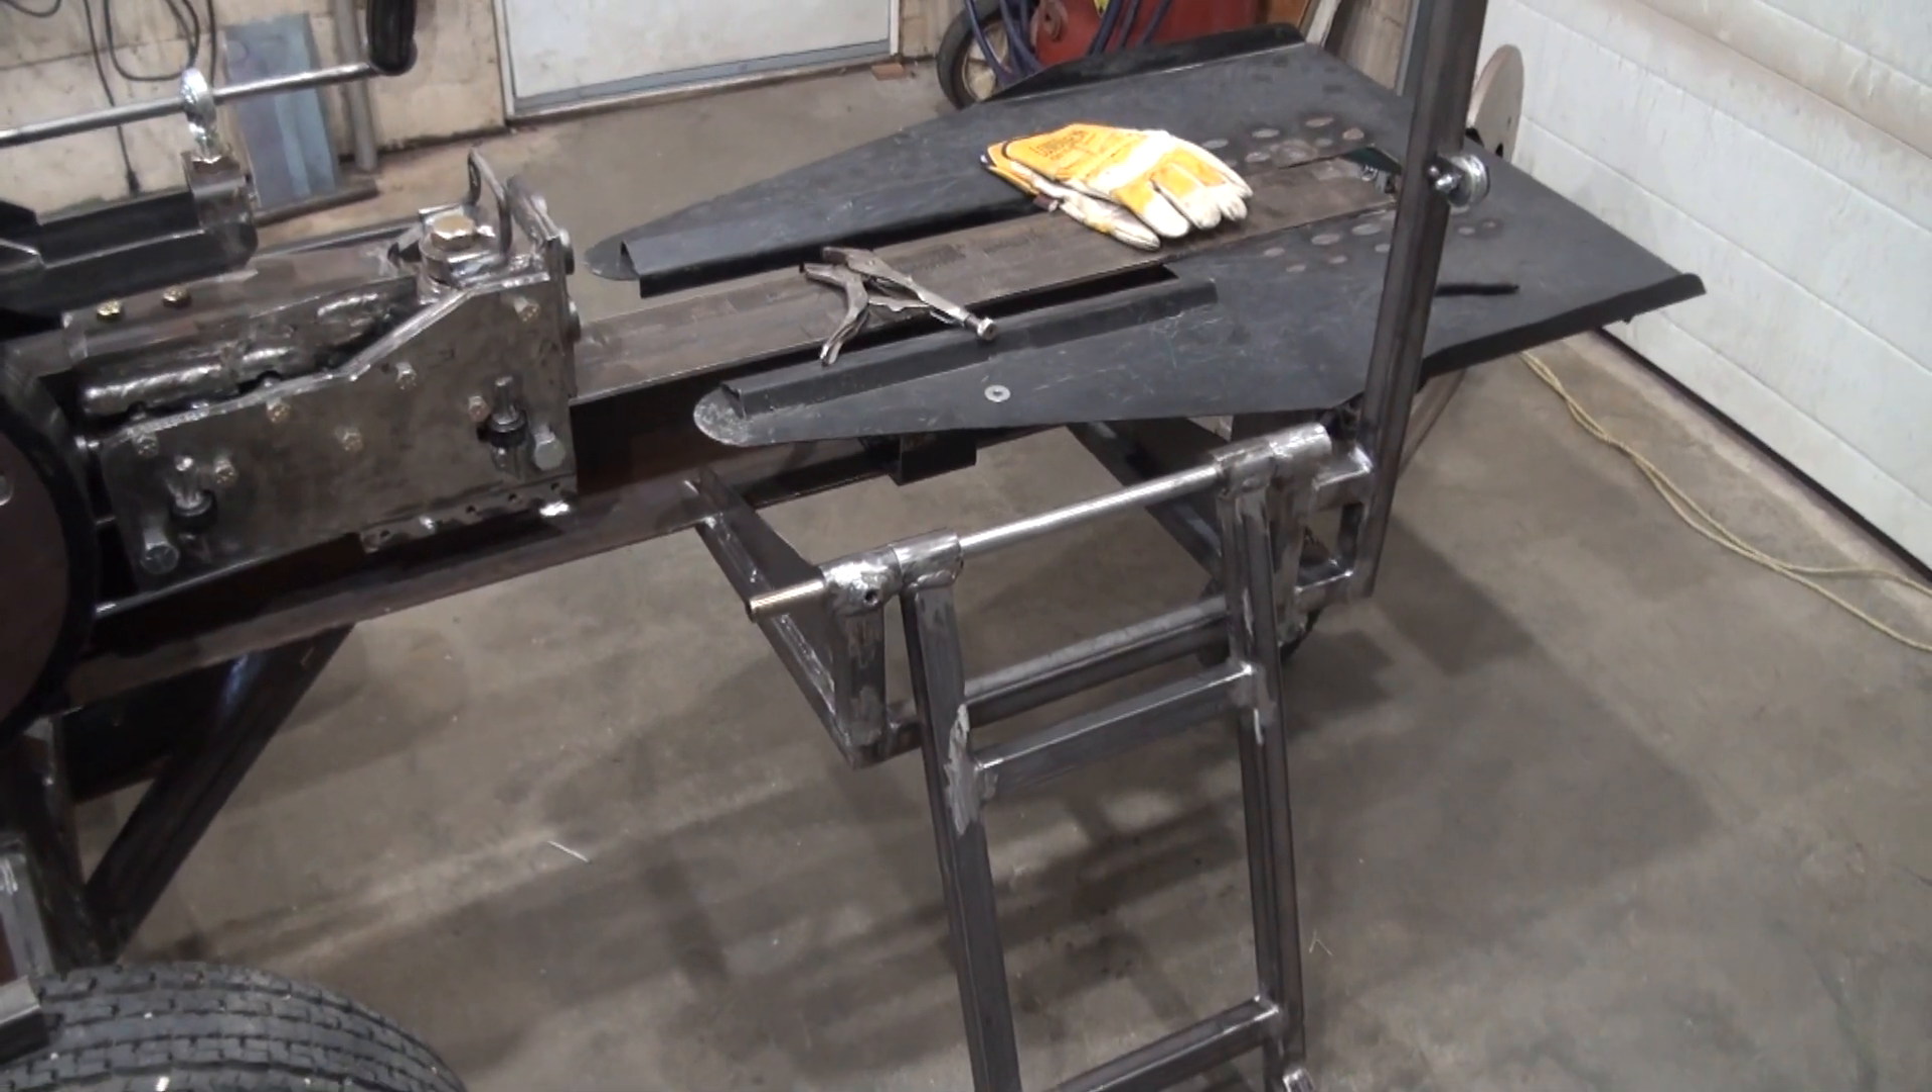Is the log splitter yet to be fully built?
Yes.